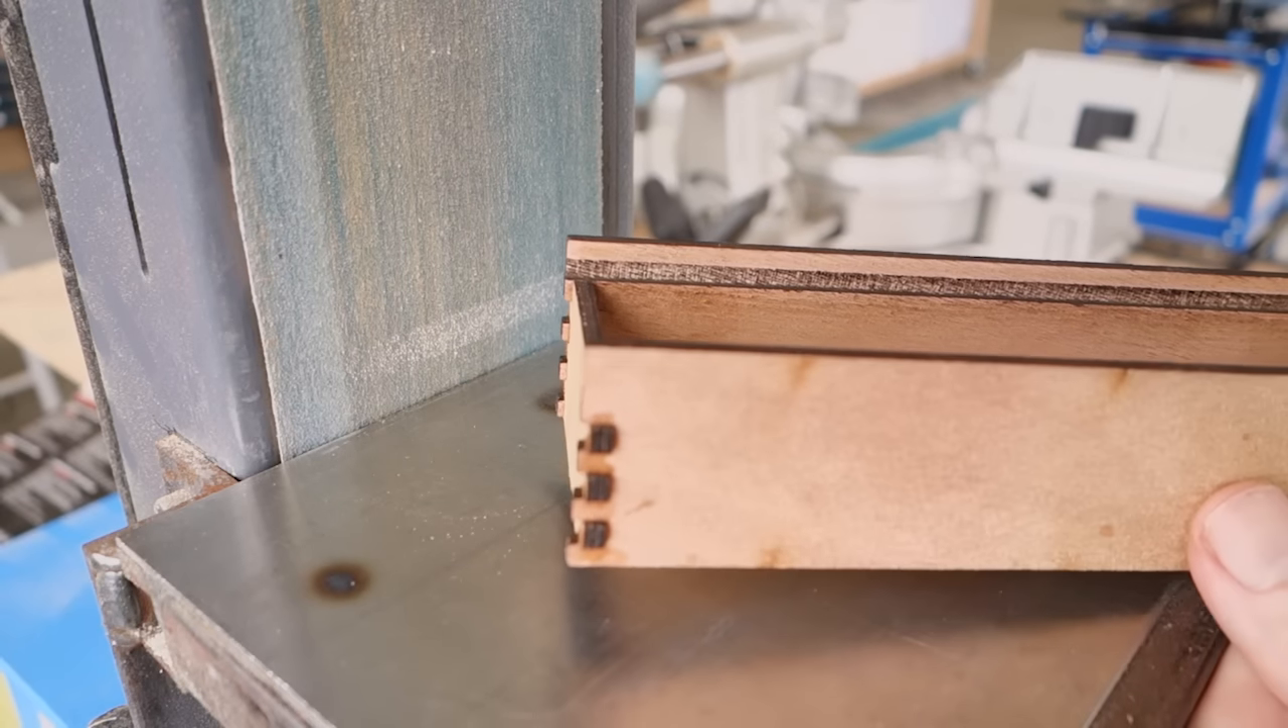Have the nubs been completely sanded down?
No.